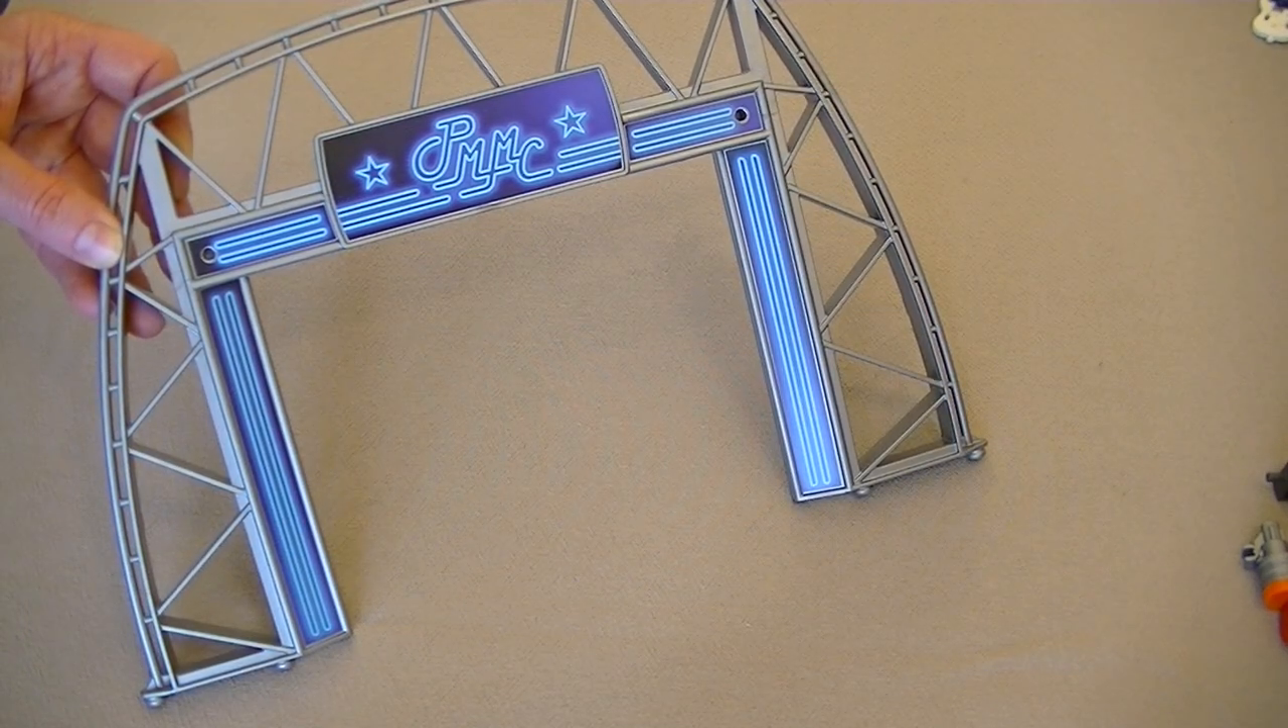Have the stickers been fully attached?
Yes.